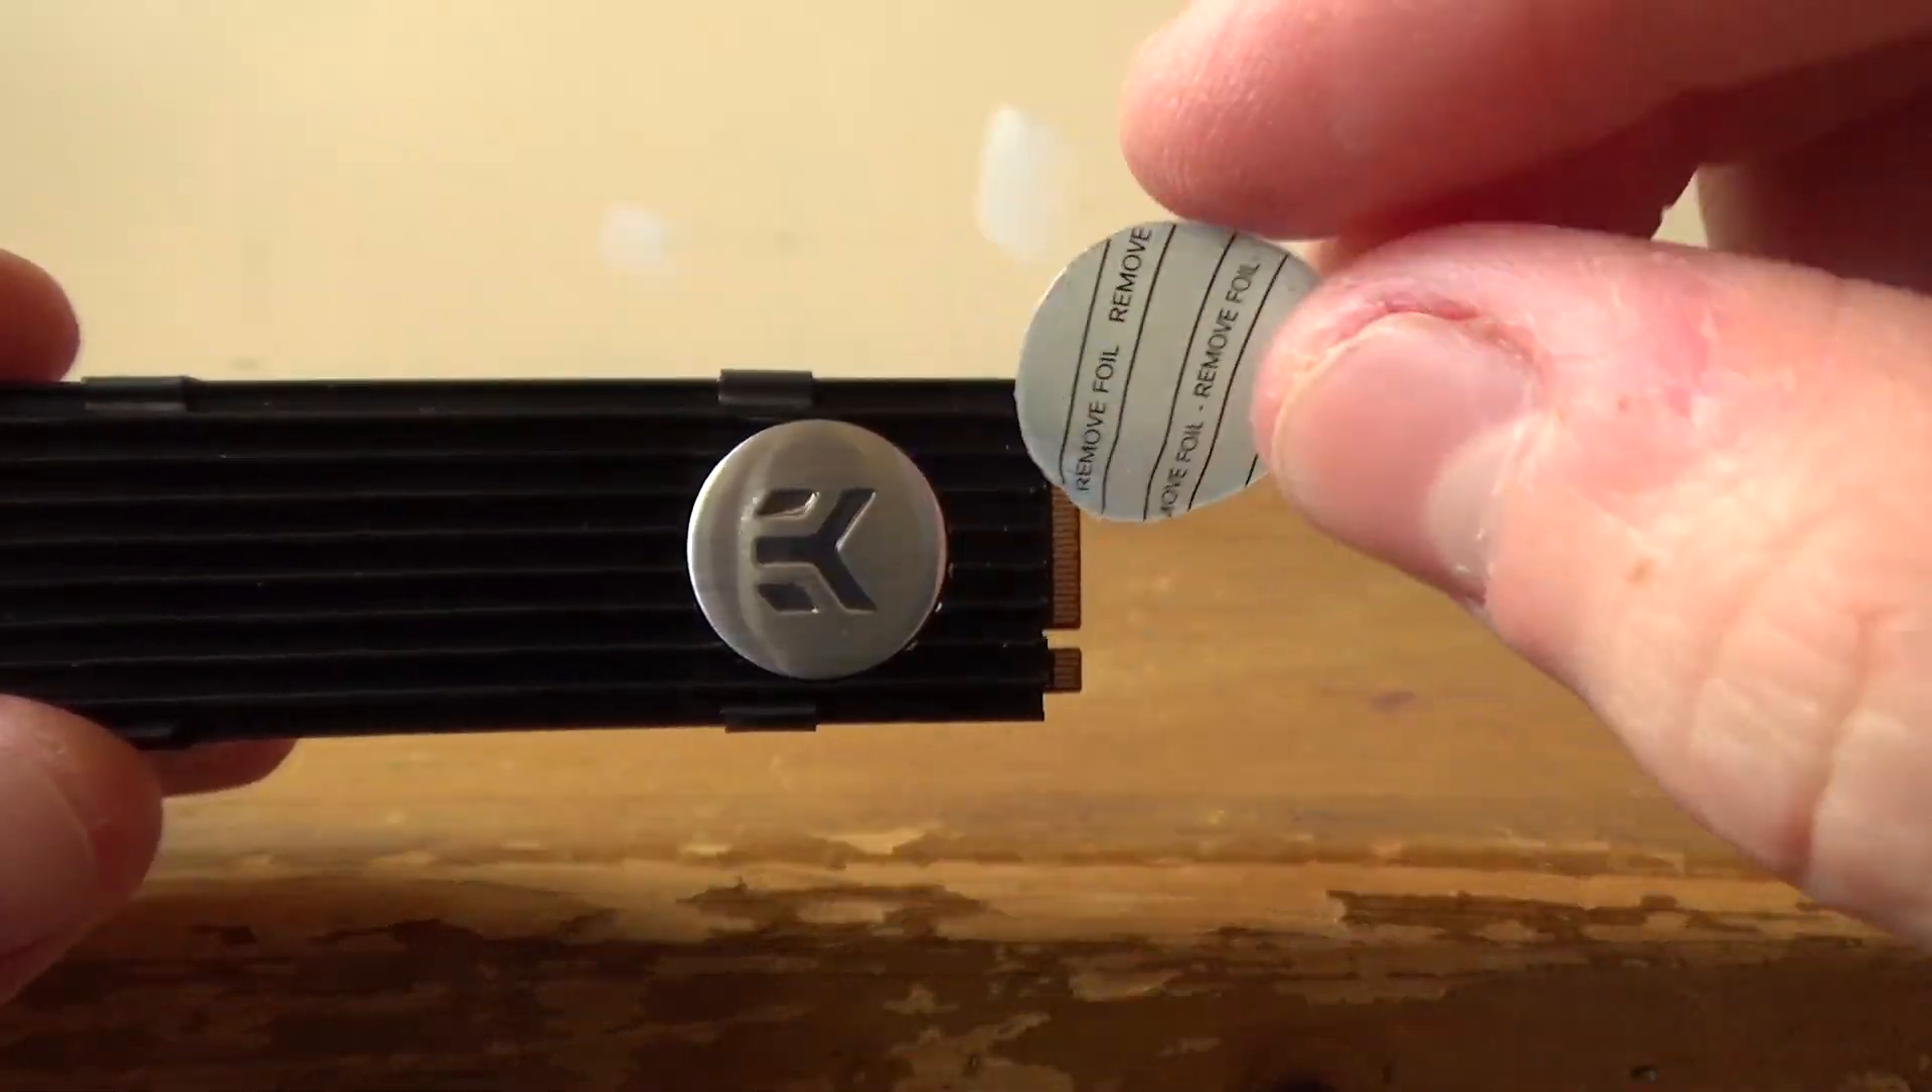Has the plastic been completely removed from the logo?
Yes.